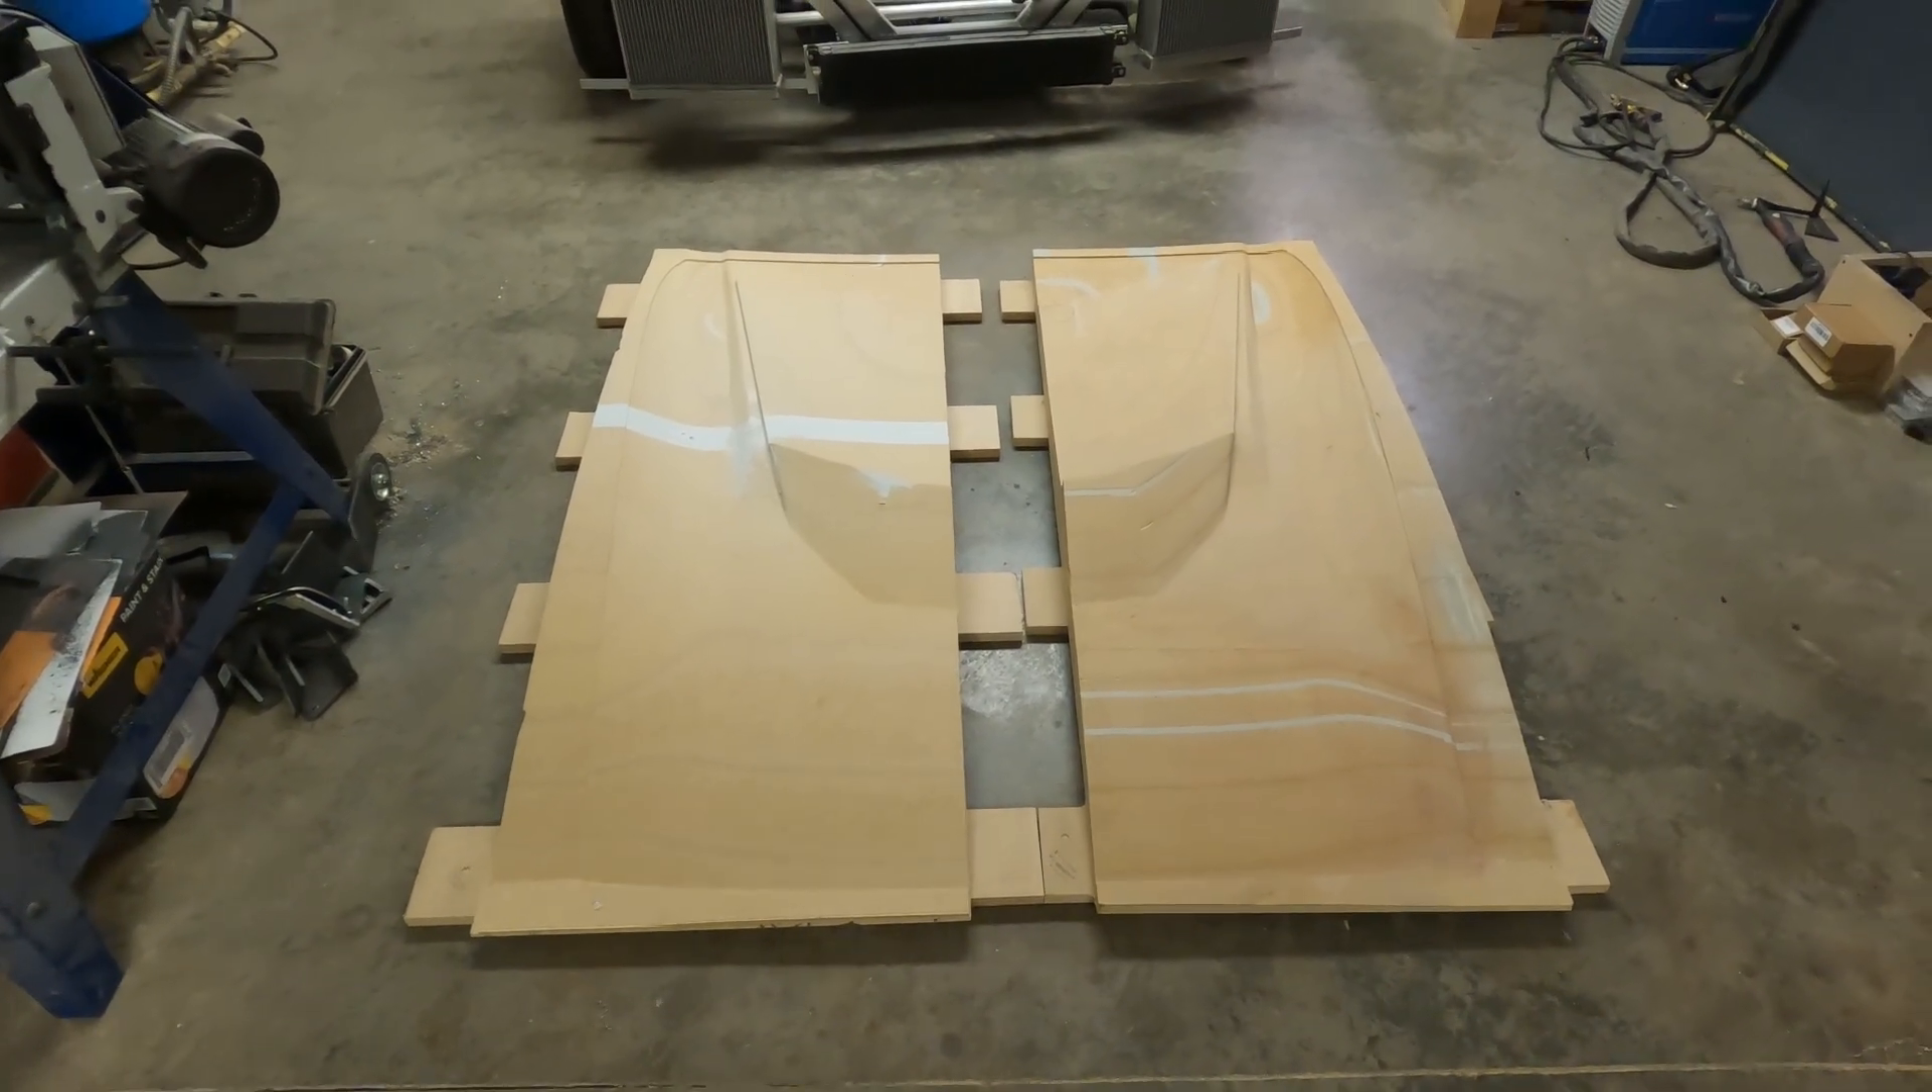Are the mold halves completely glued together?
No.